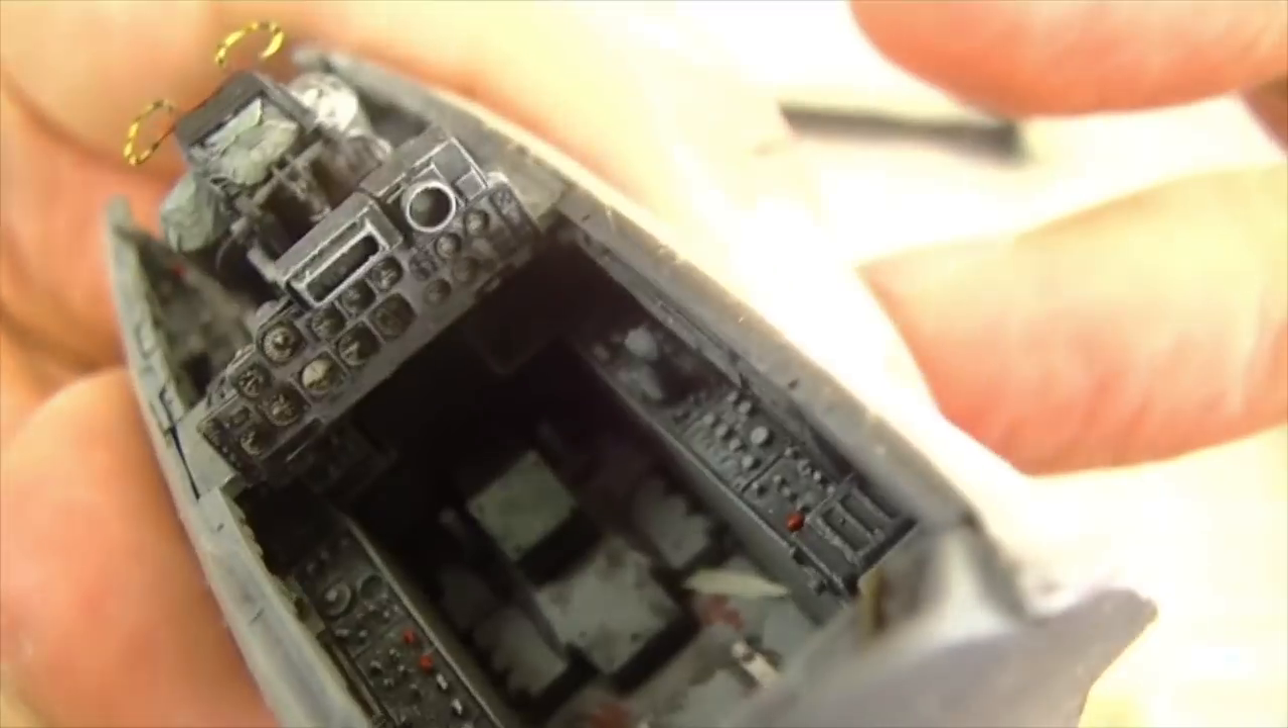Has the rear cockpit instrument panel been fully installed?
Yes.